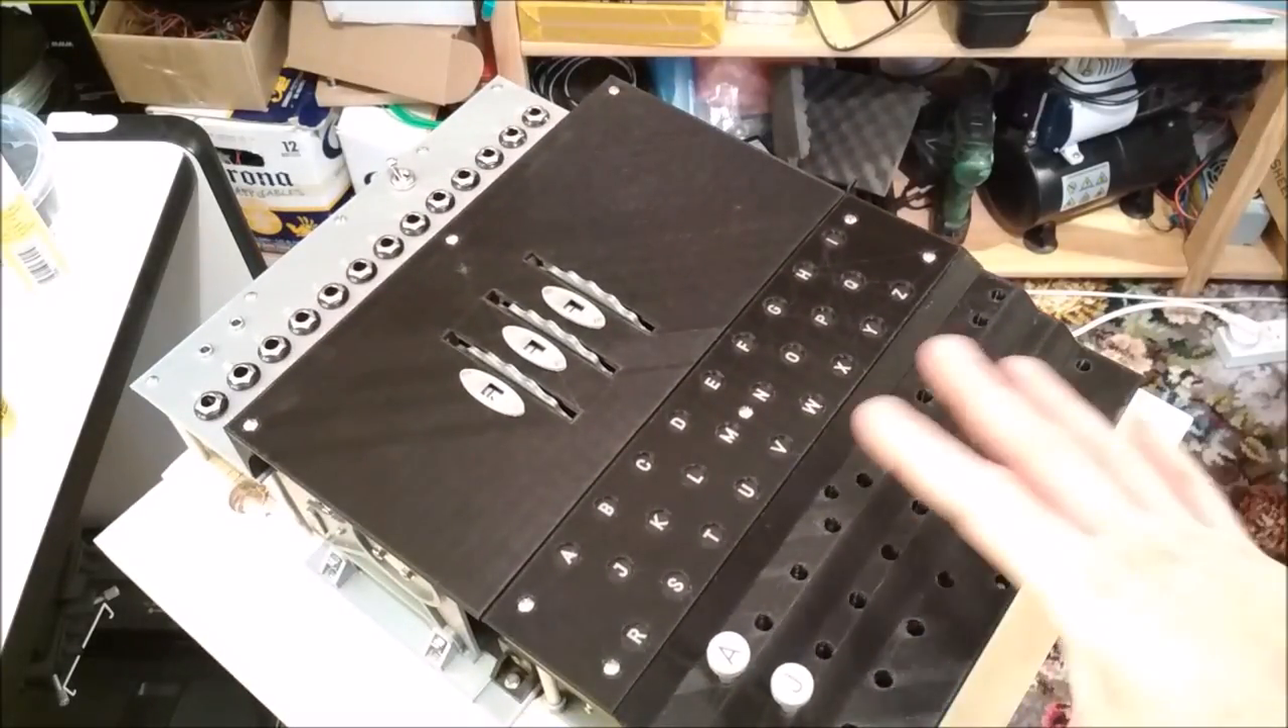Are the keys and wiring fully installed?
No.